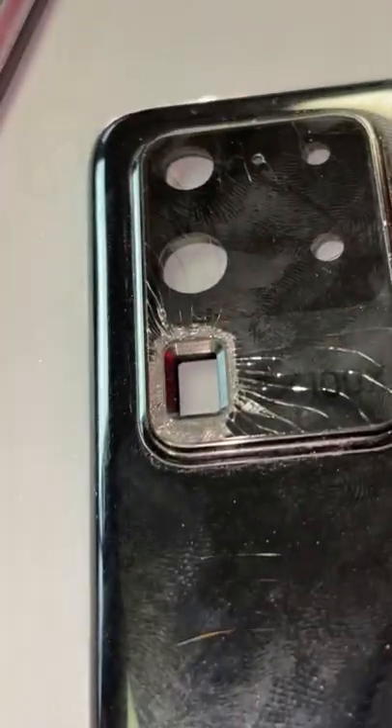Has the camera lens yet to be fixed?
Yes.